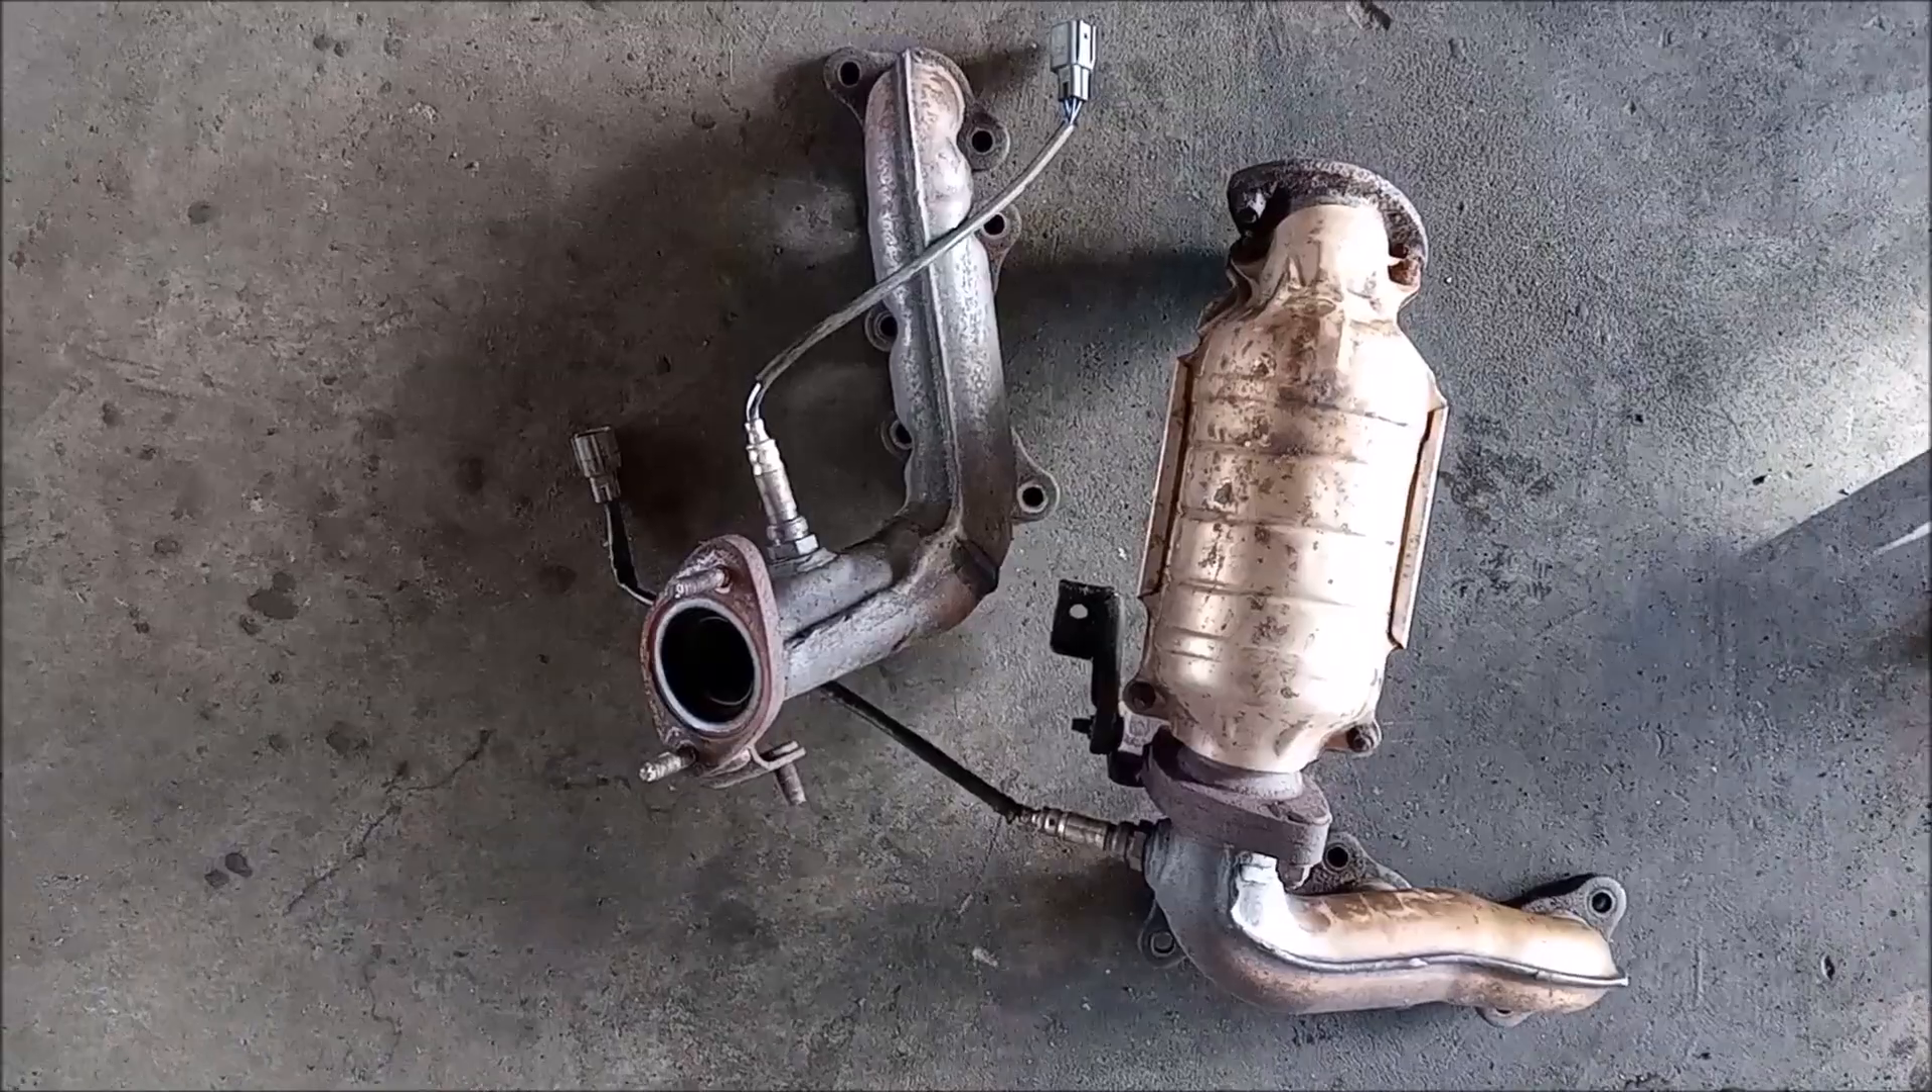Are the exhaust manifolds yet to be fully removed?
No.